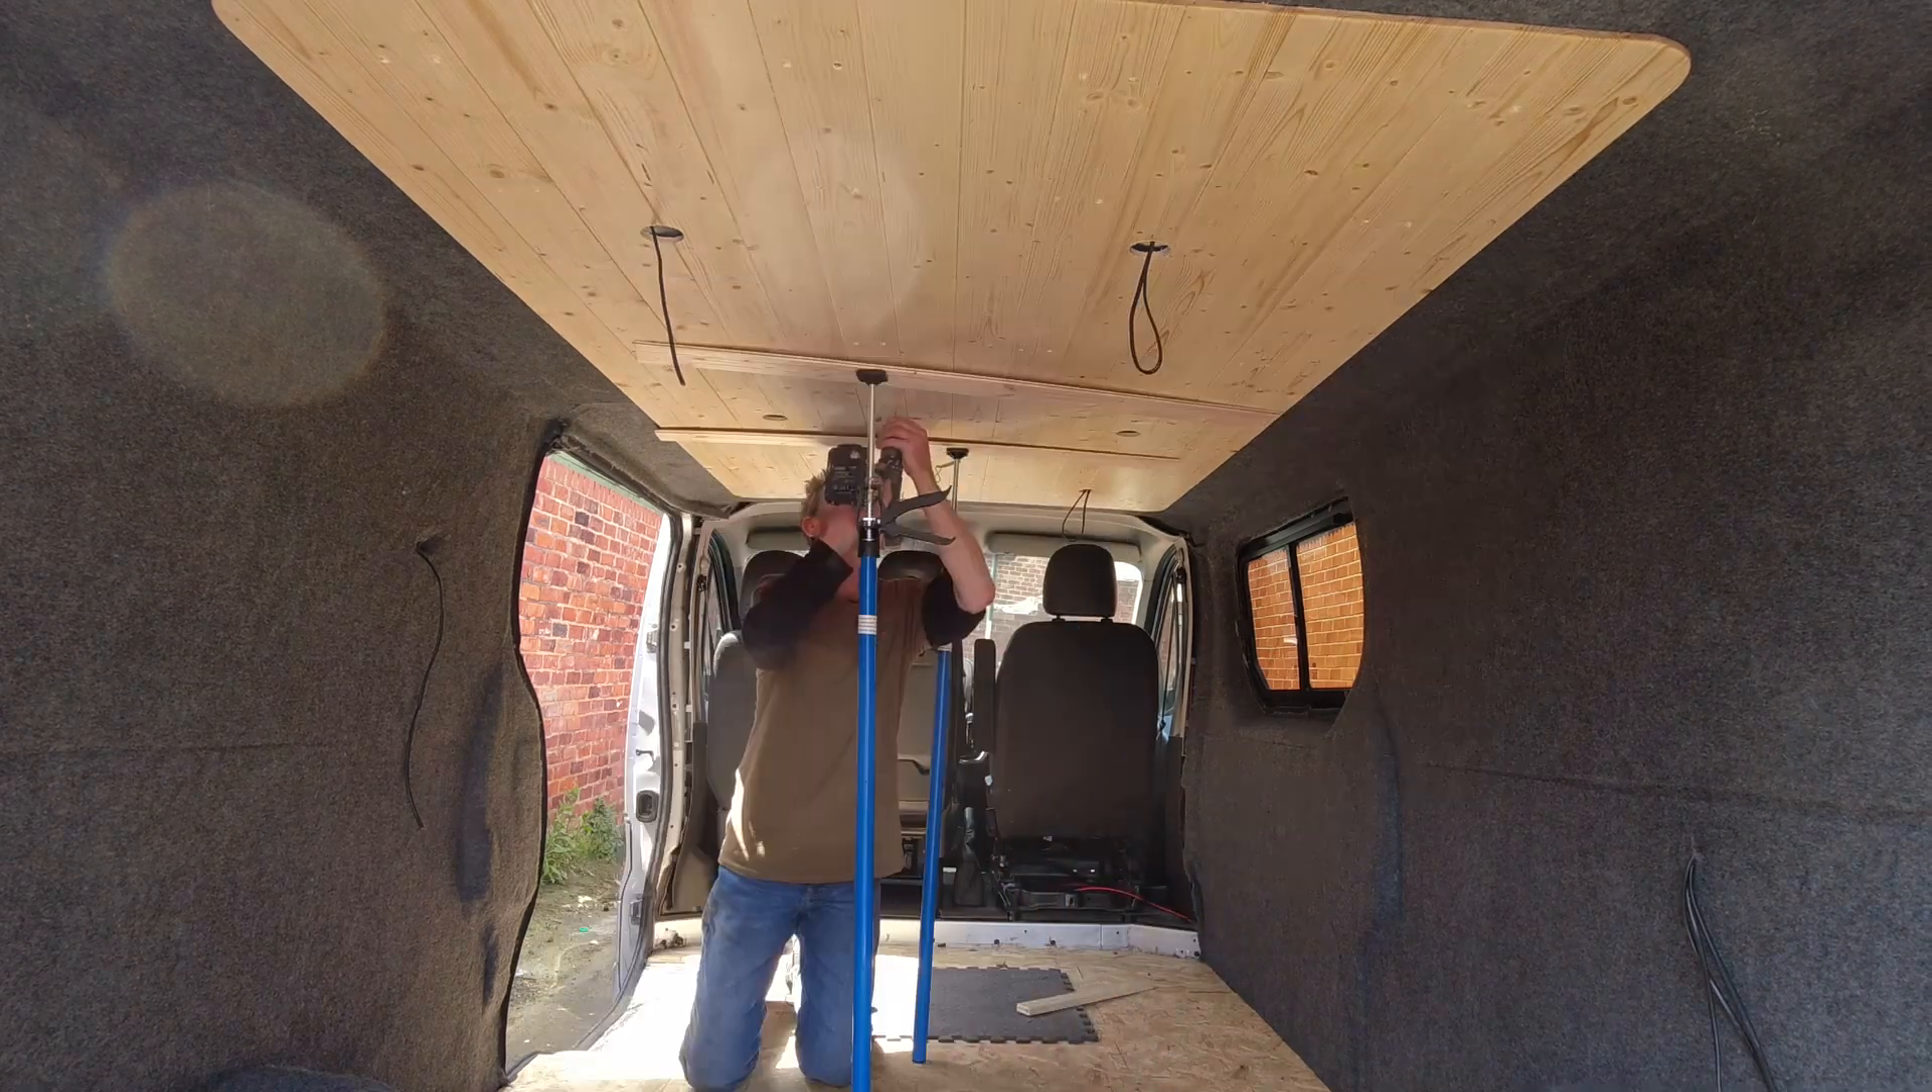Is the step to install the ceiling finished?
No.